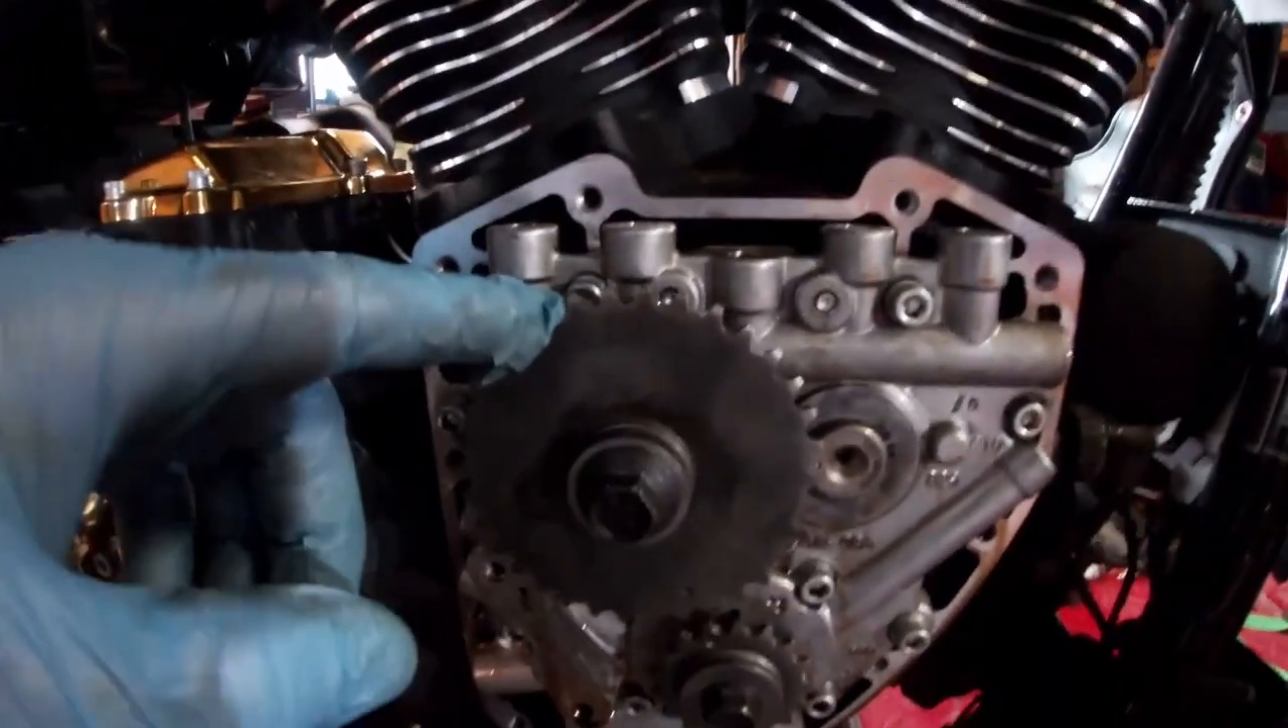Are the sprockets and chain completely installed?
No.